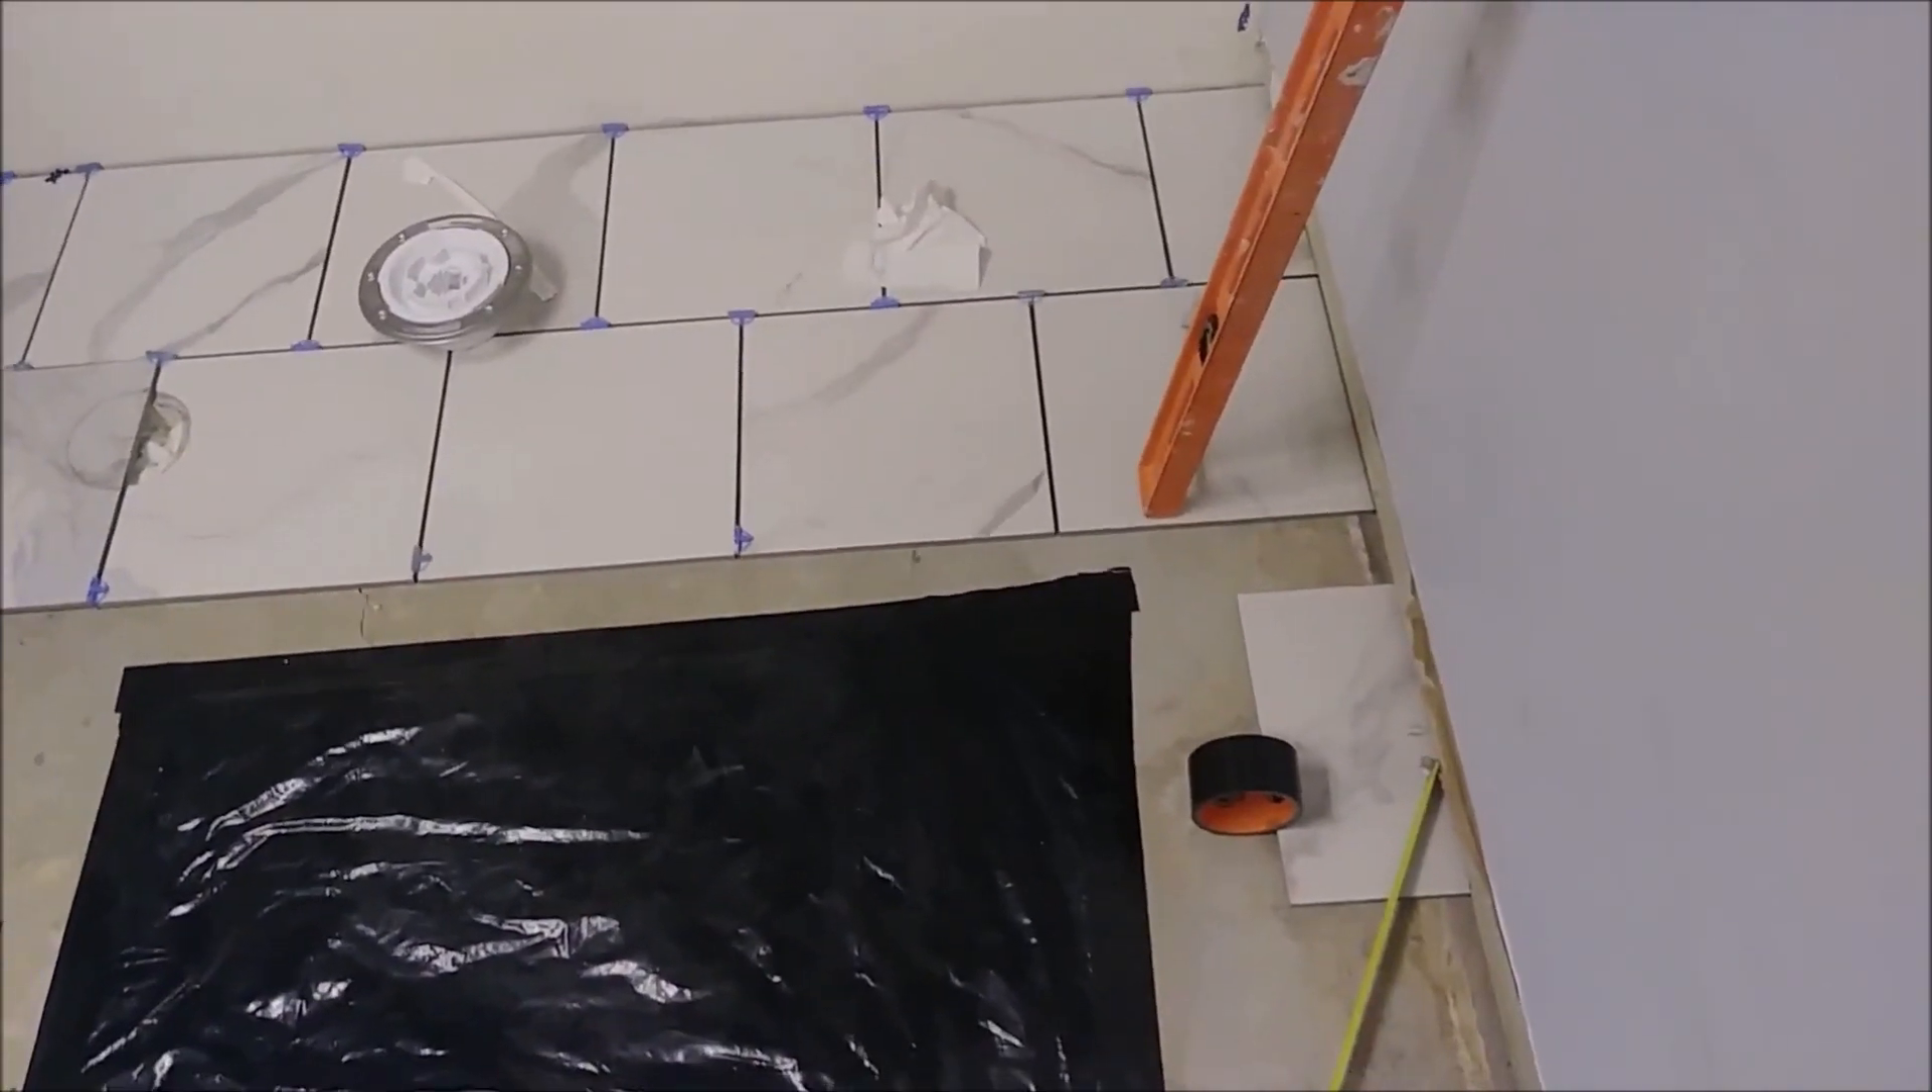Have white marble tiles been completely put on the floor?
No.